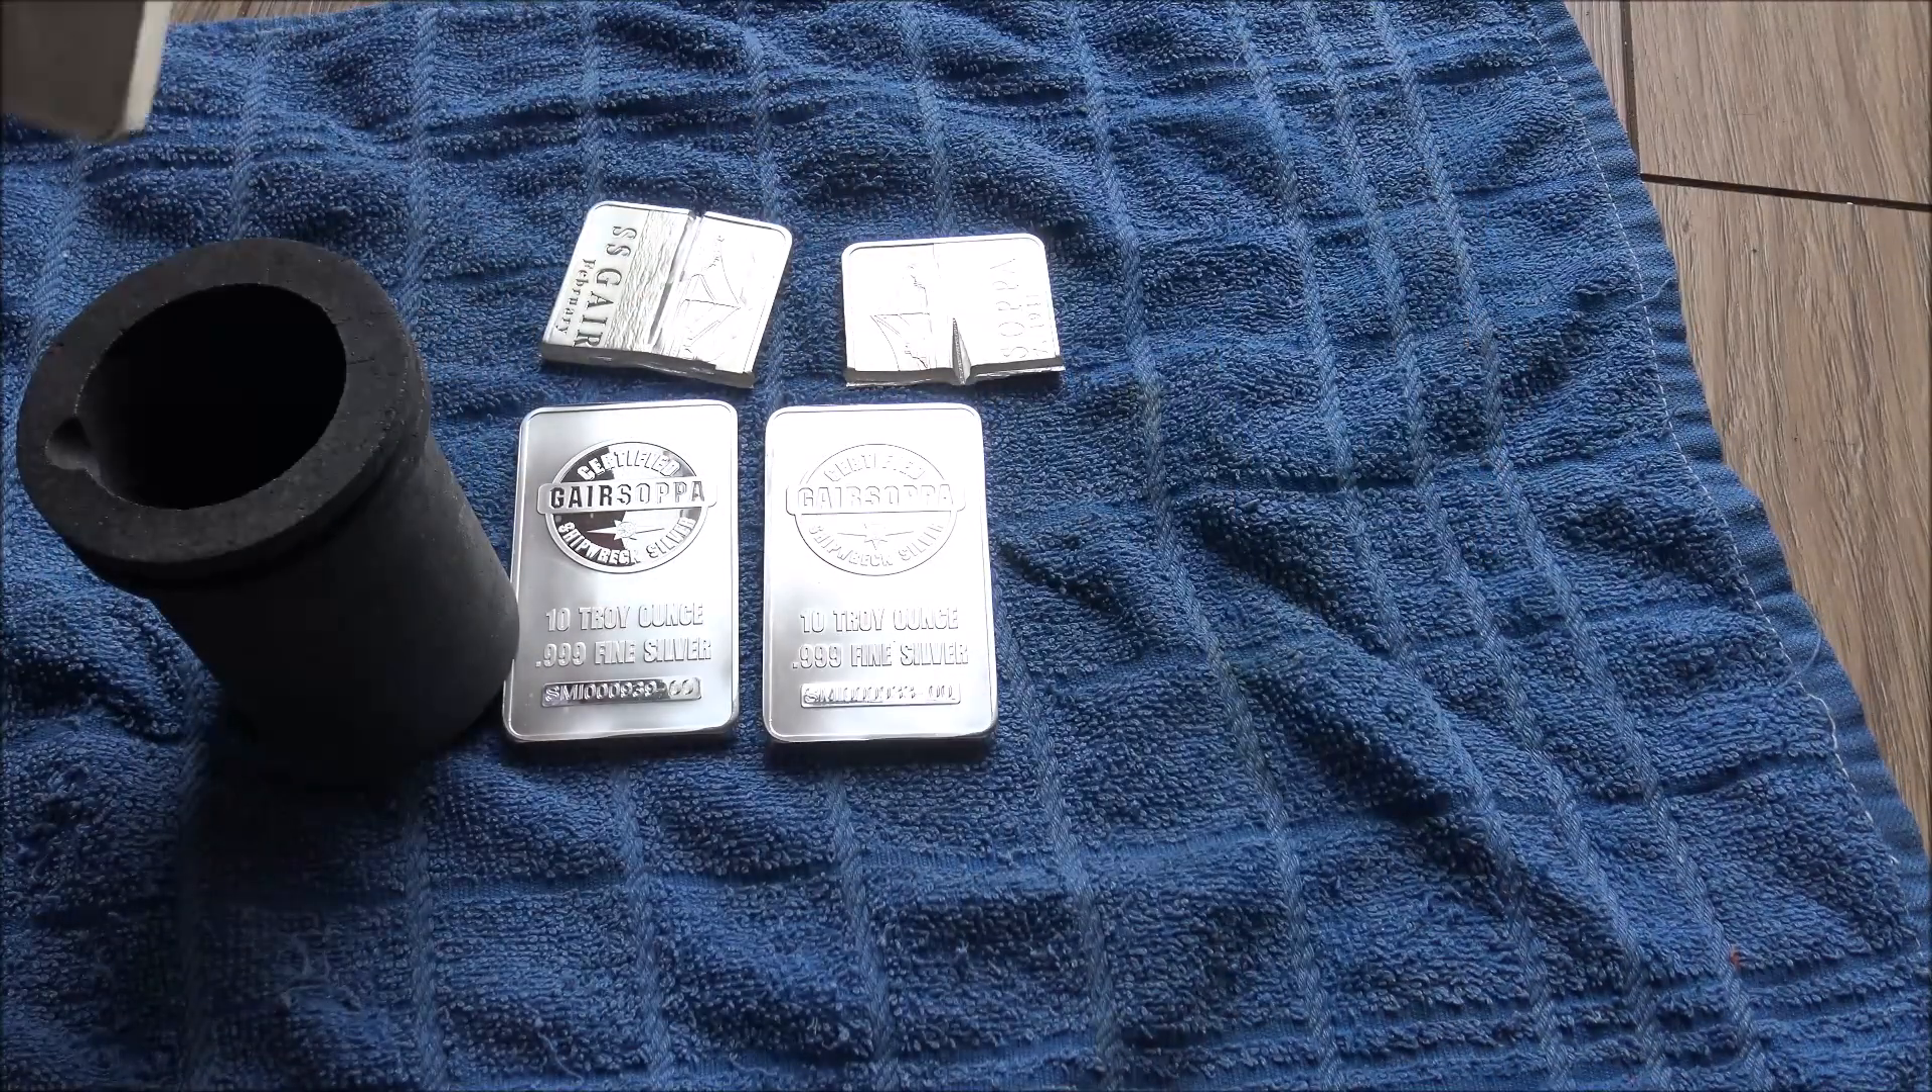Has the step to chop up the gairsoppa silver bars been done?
No.